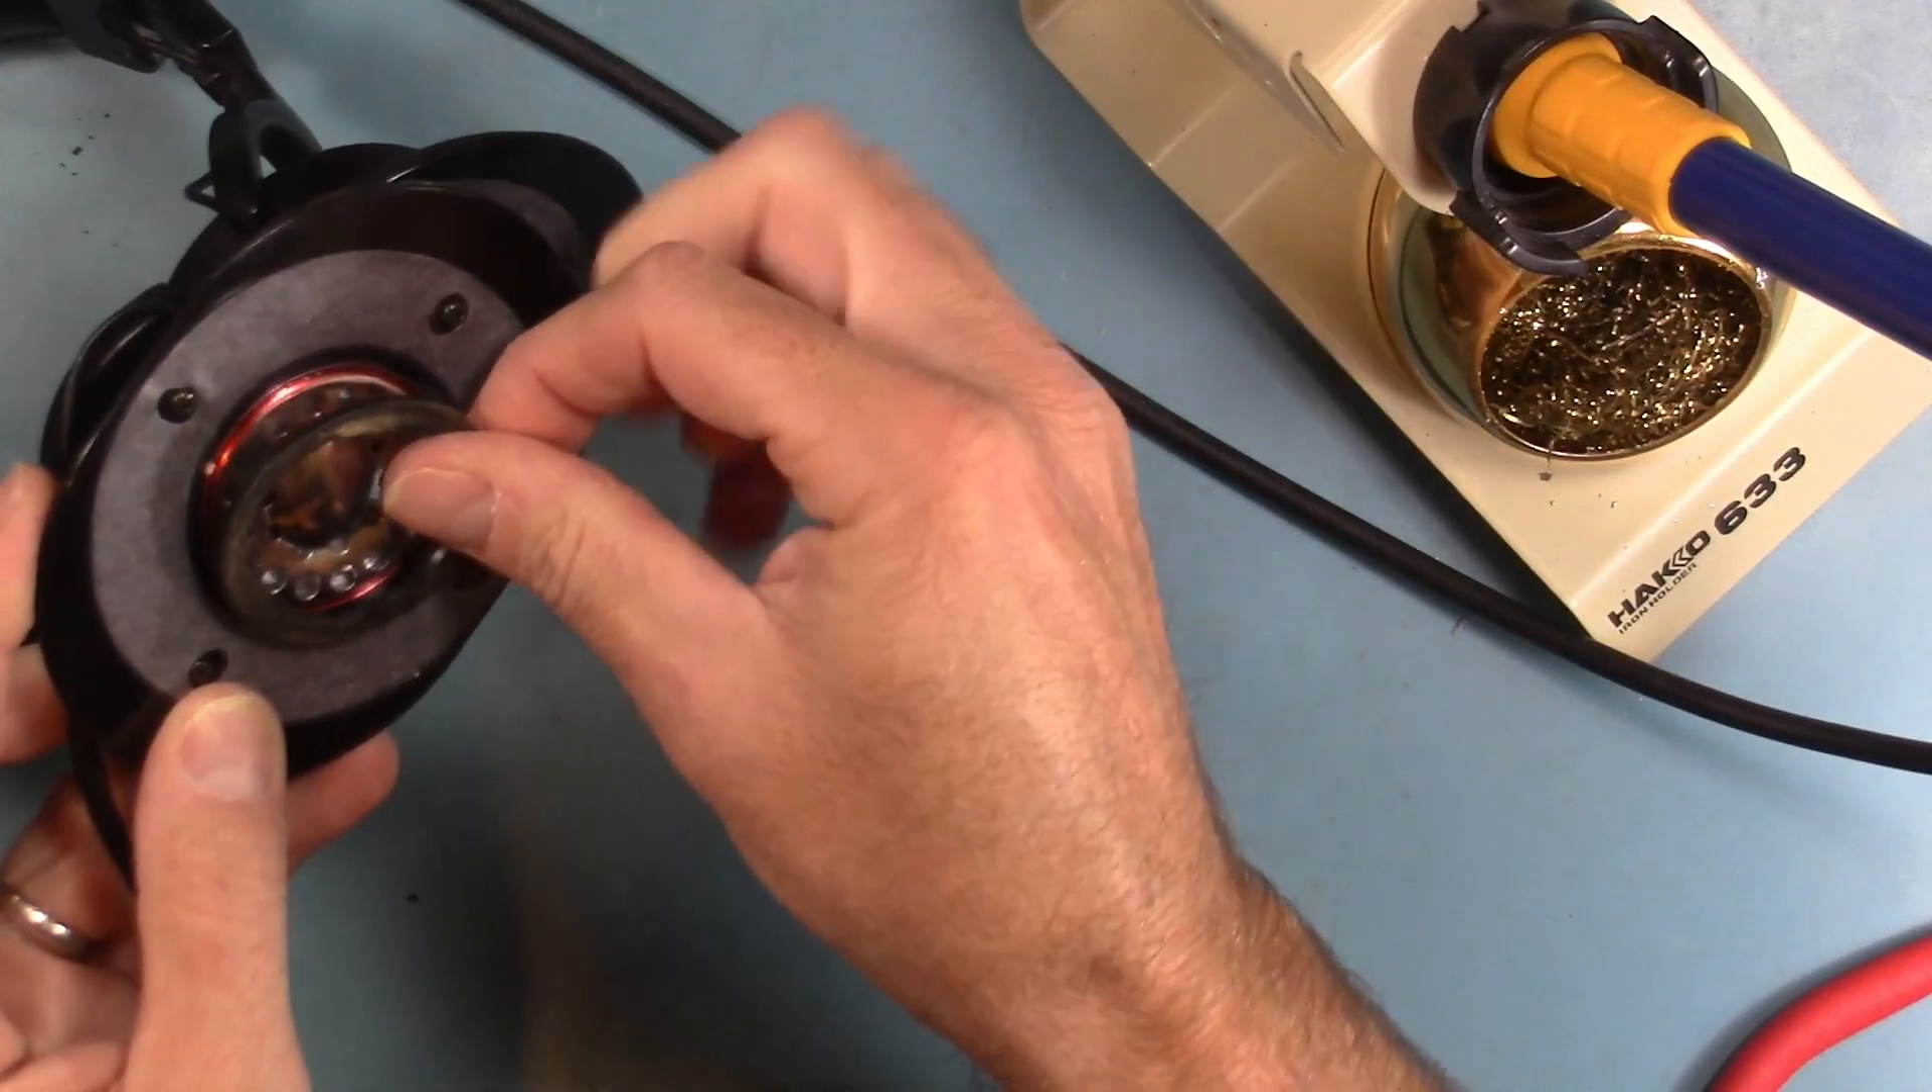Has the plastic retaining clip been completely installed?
No.